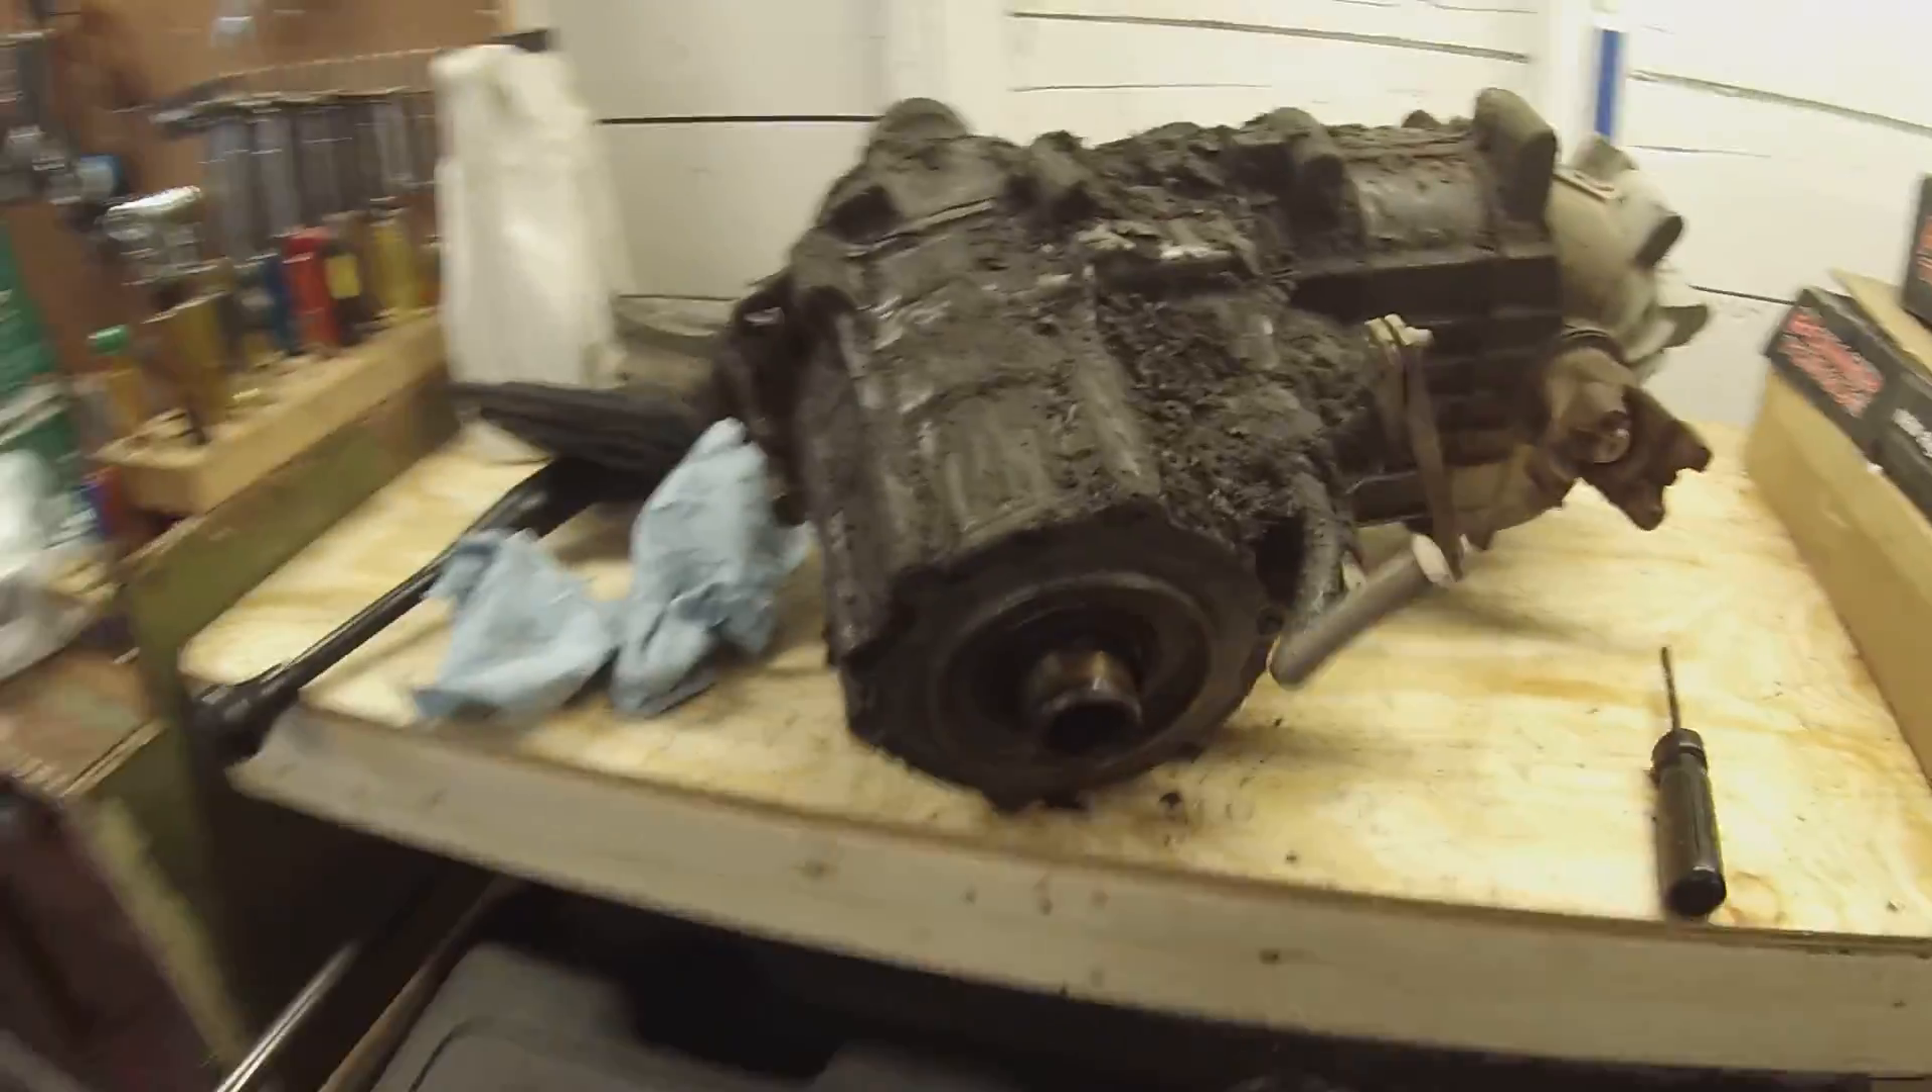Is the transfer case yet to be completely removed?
No.